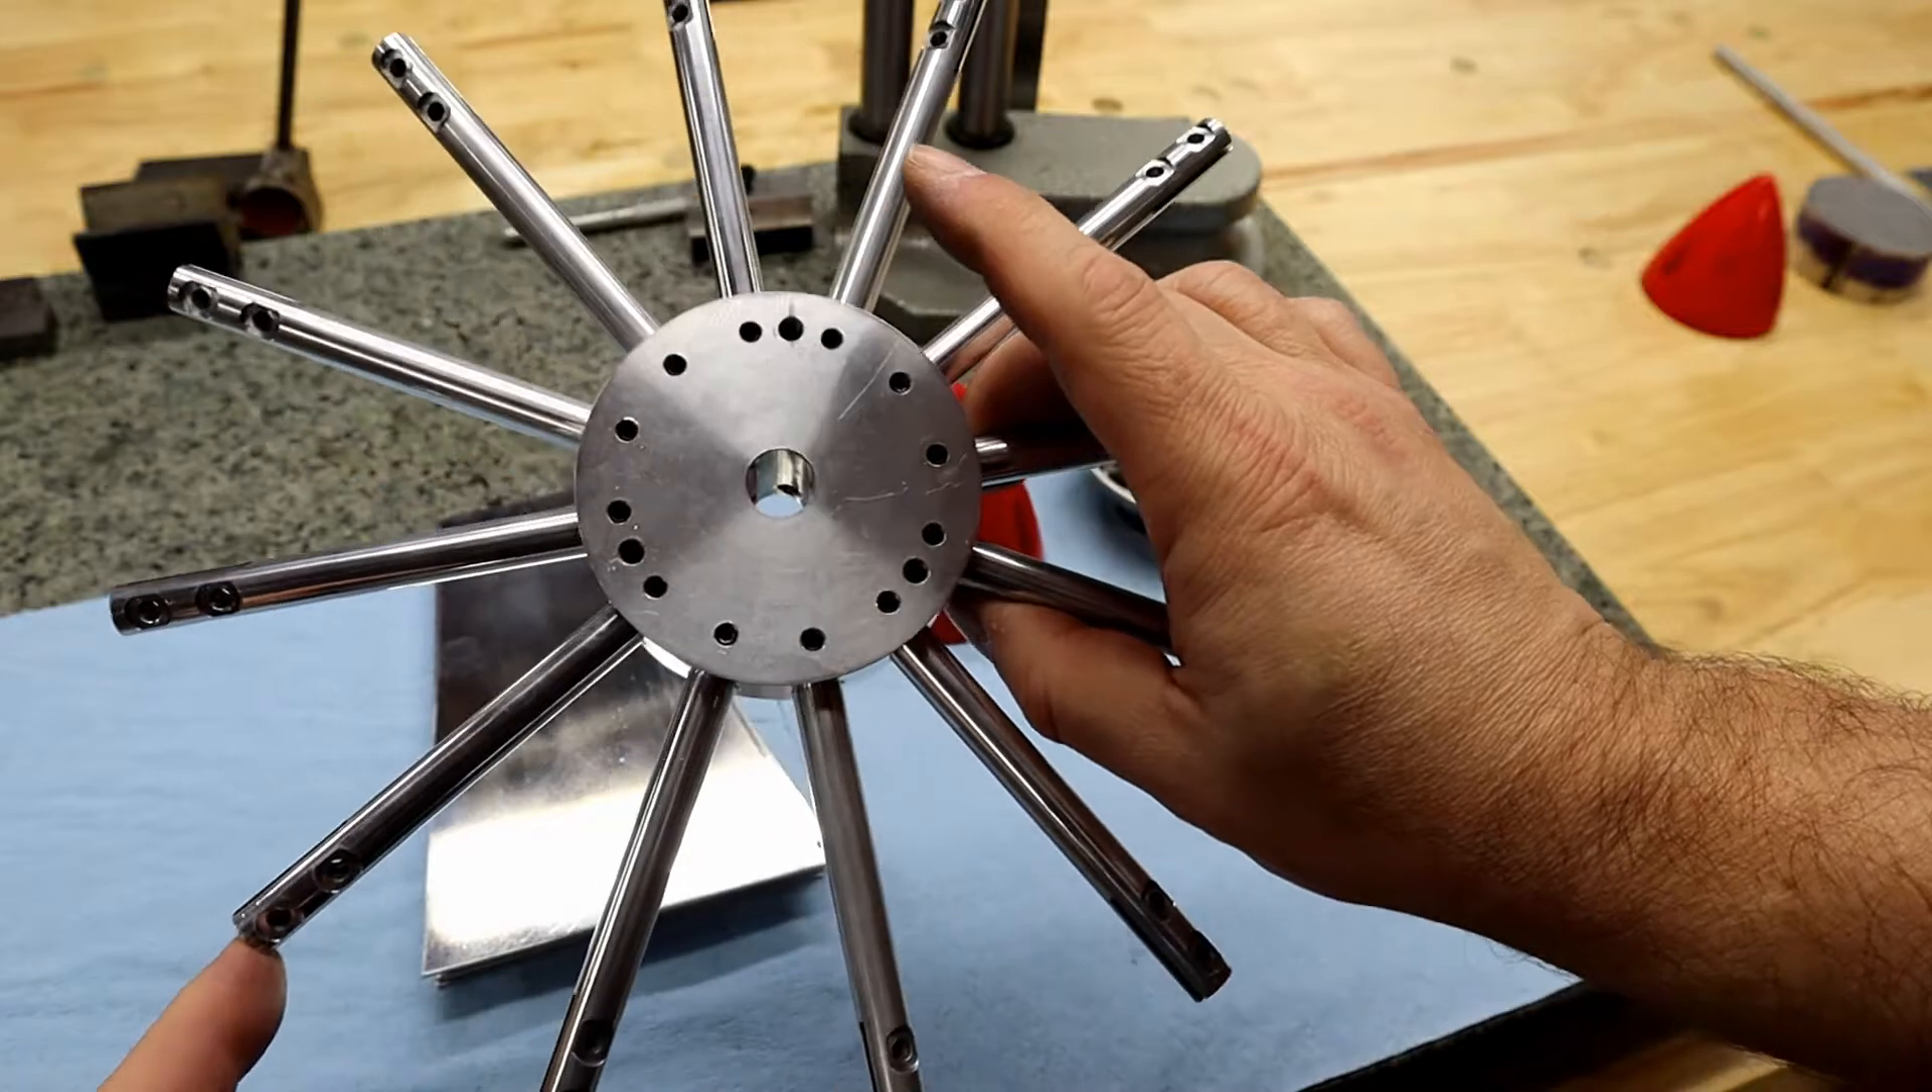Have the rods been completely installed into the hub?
Yes.